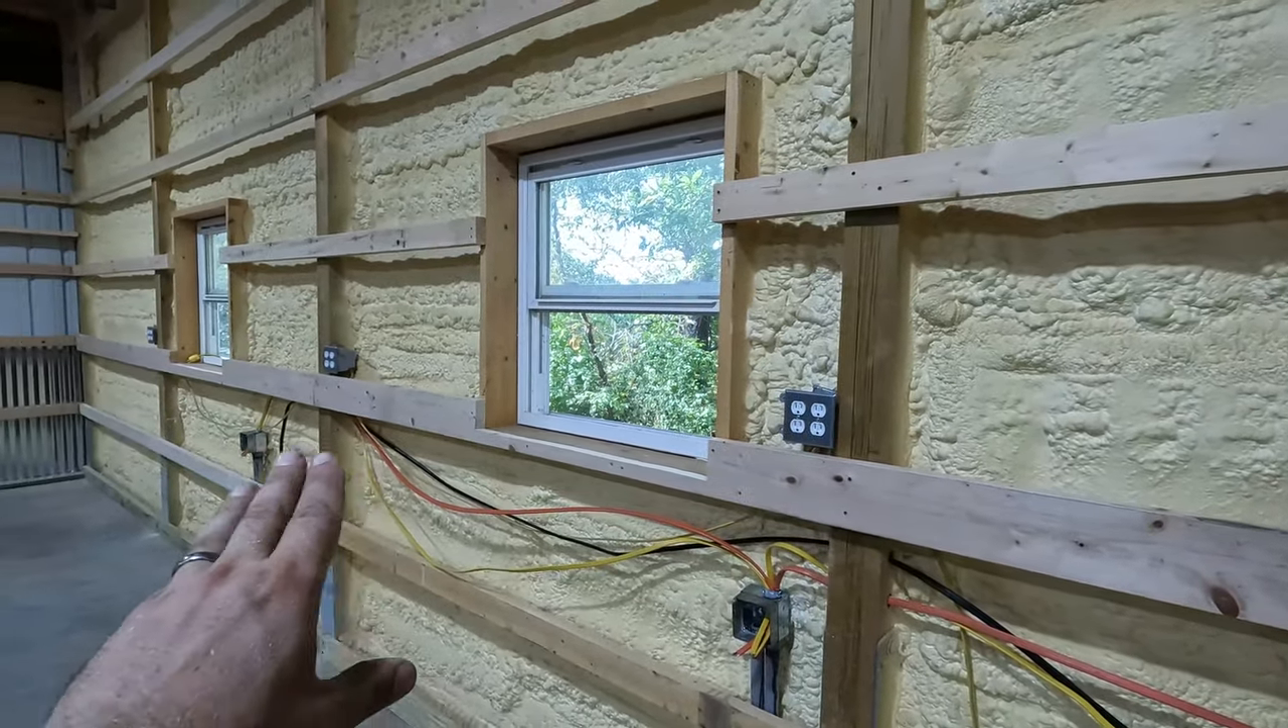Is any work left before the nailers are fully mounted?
No.